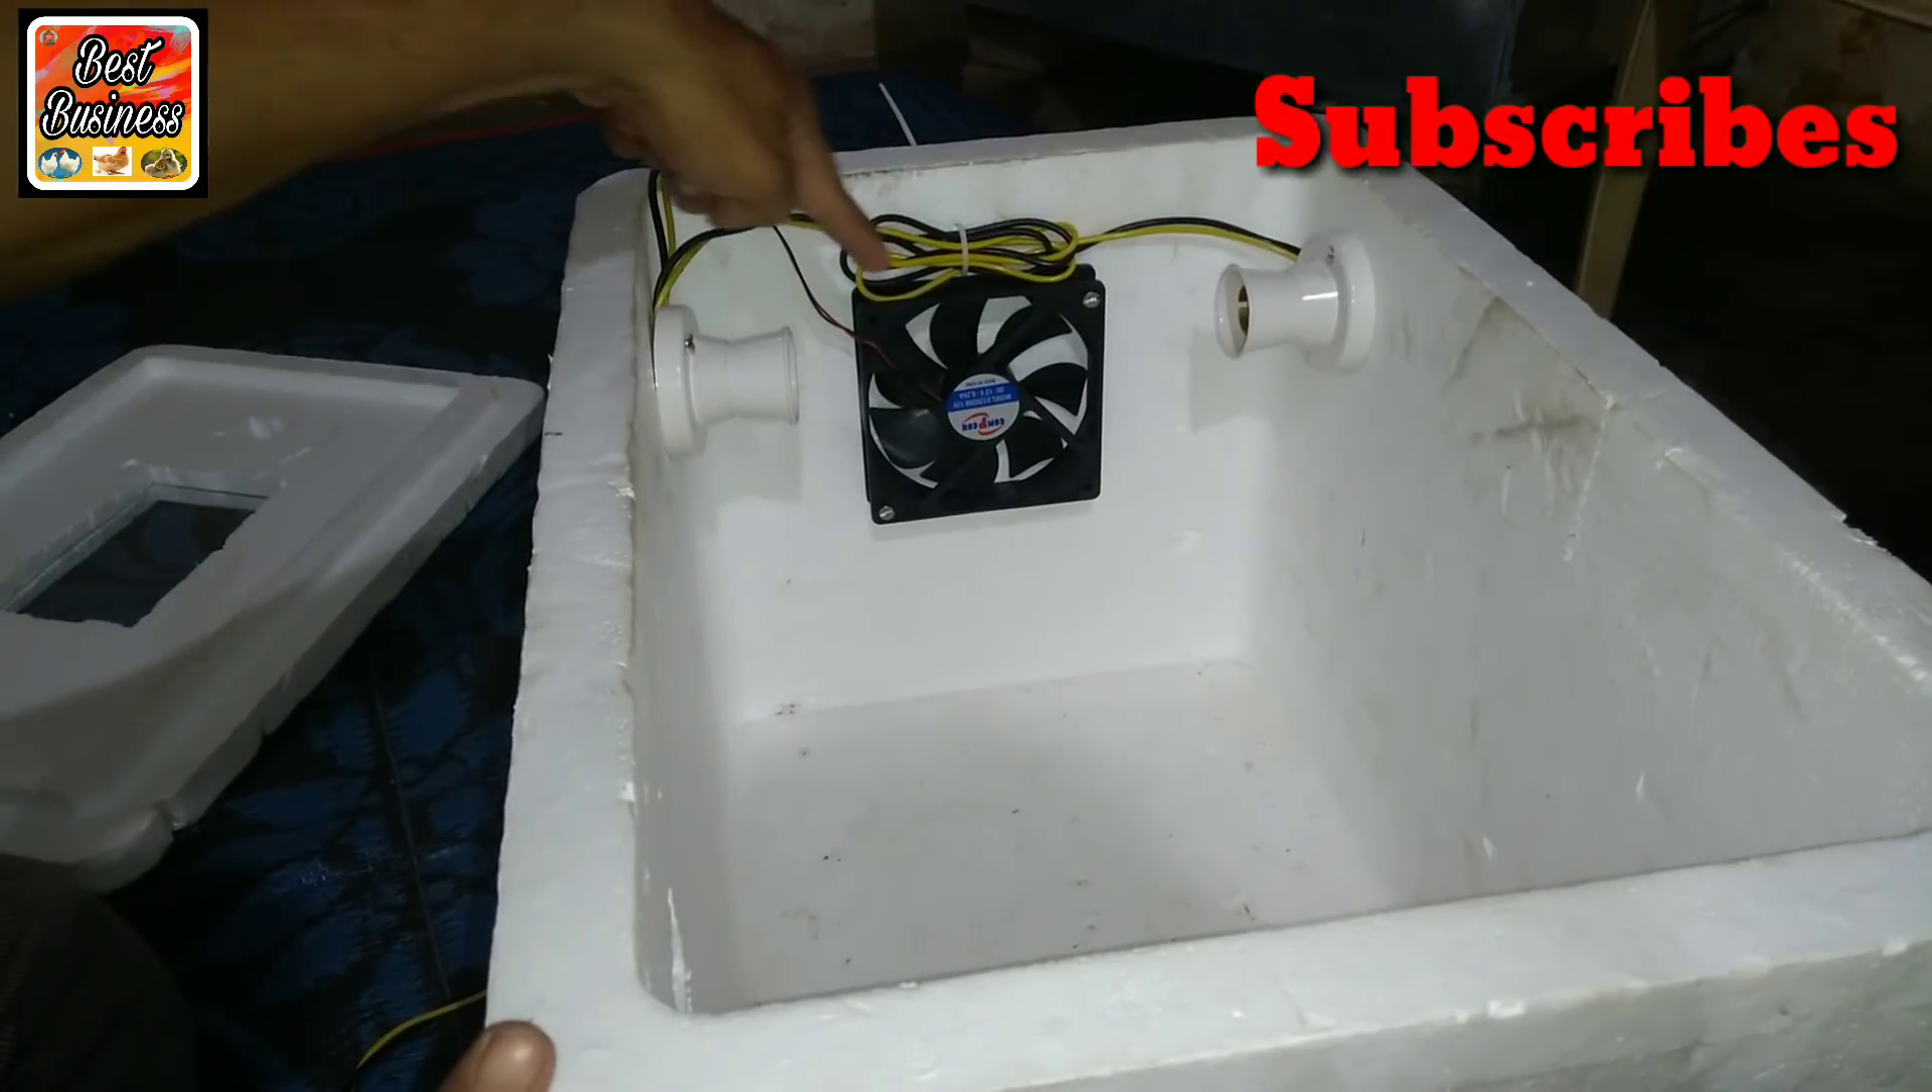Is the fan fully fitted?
Yes.